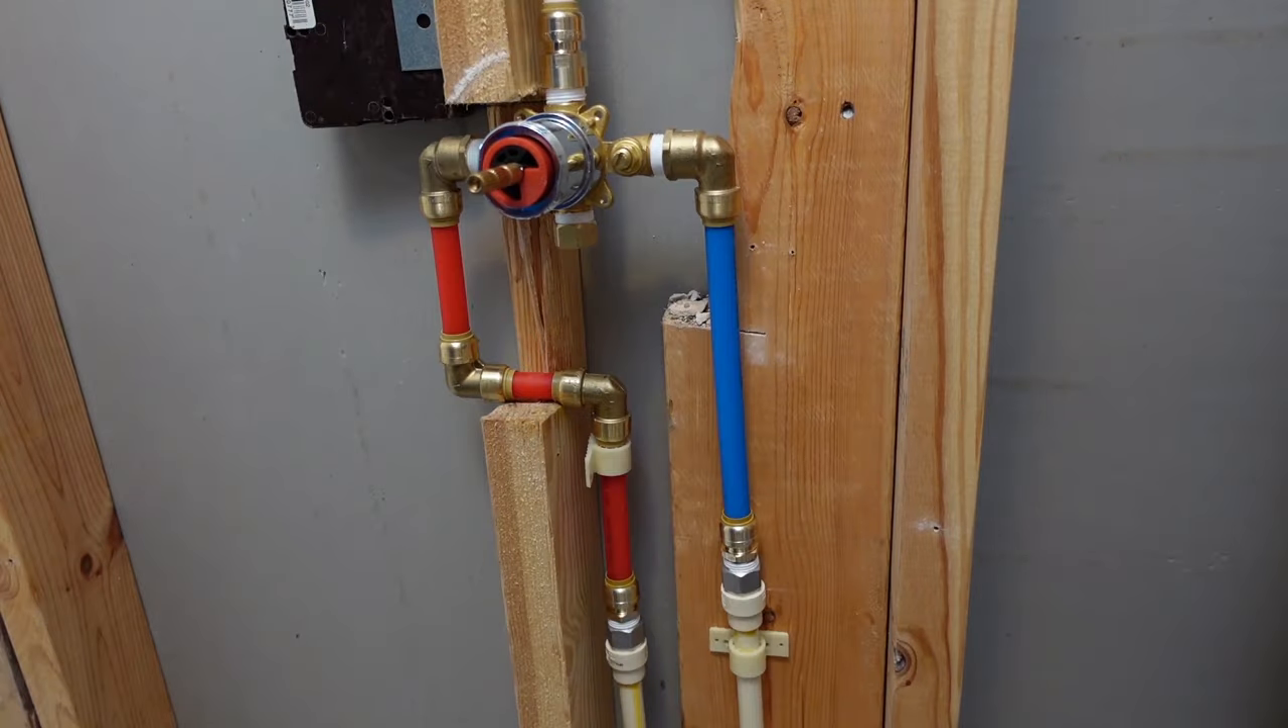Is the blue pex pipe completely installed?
Yes.